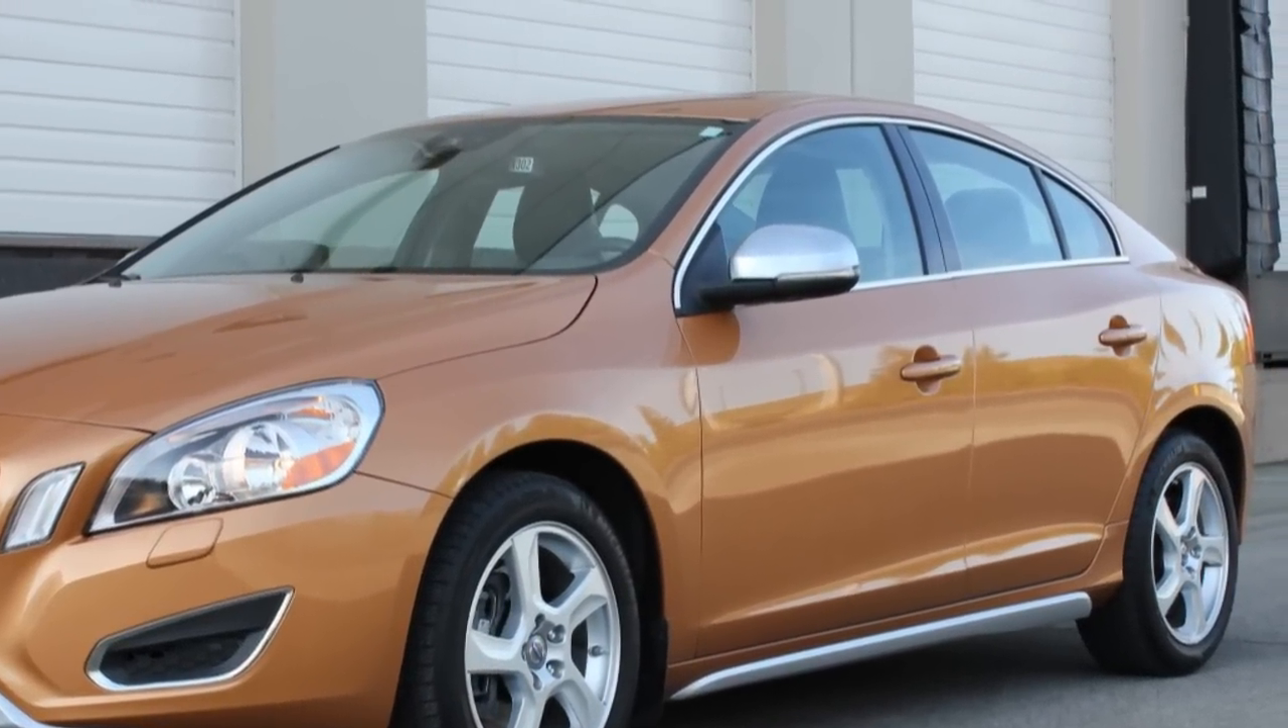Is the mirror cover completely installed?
Yes.